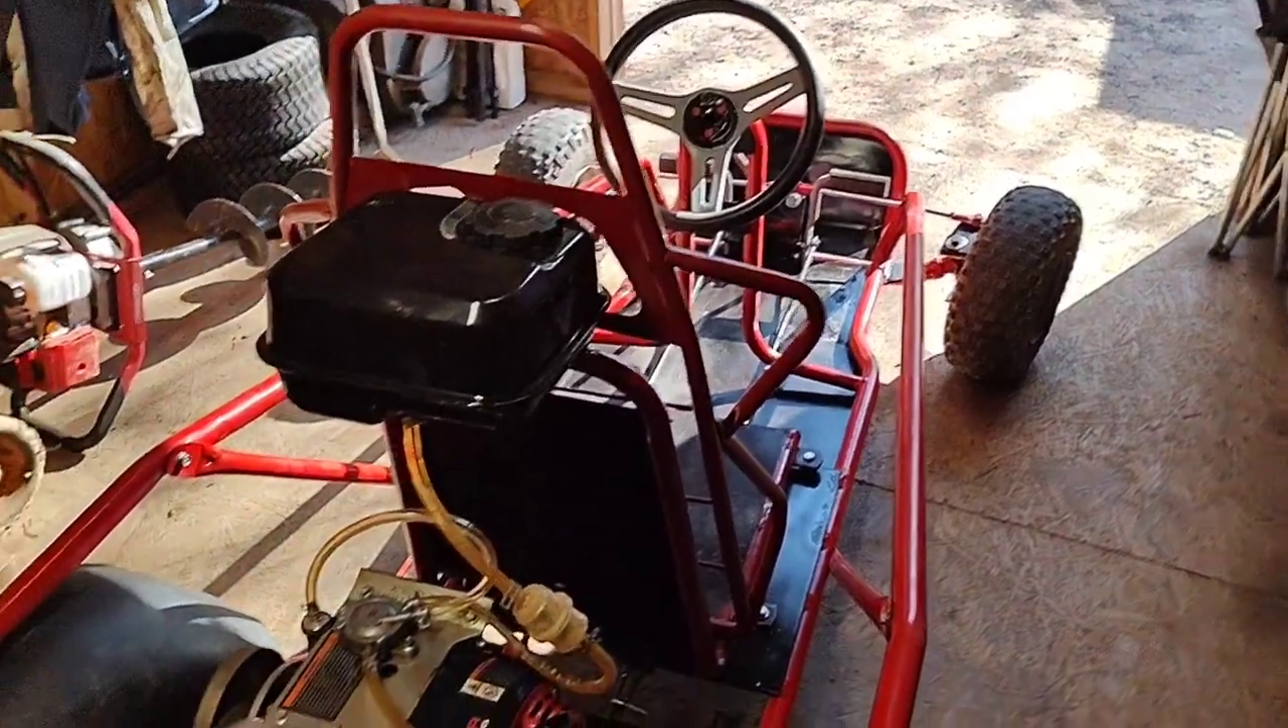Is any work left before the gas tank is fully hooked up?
No.